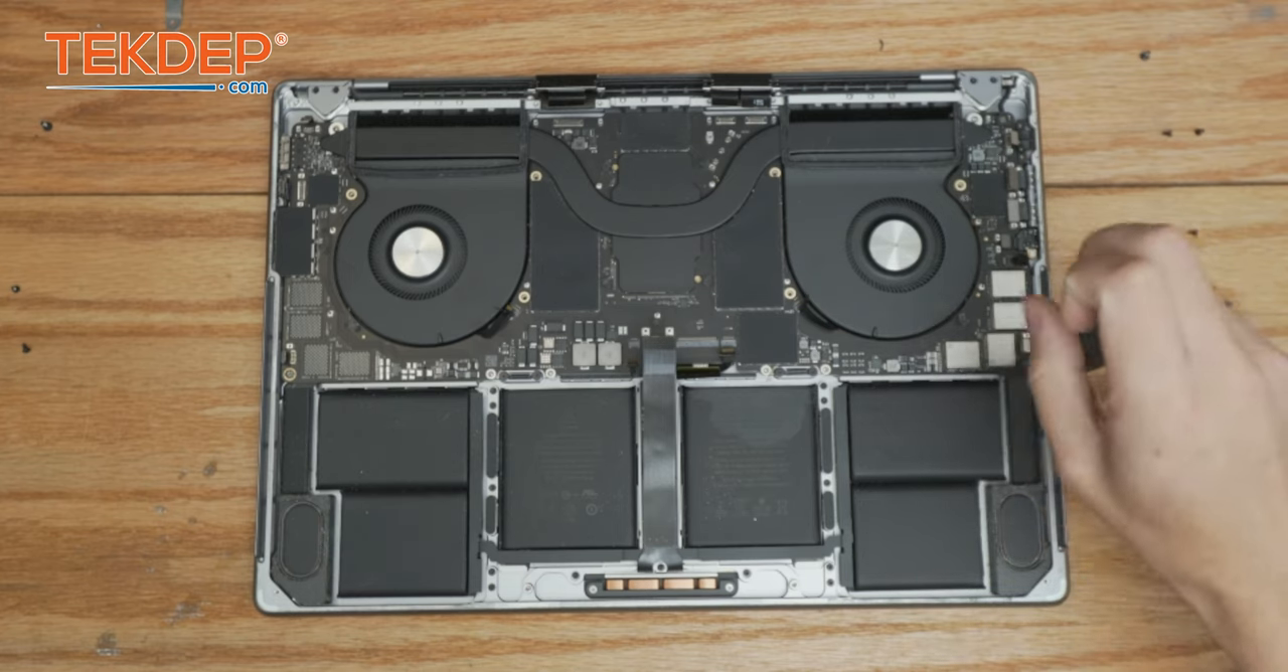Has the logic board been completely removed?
No.